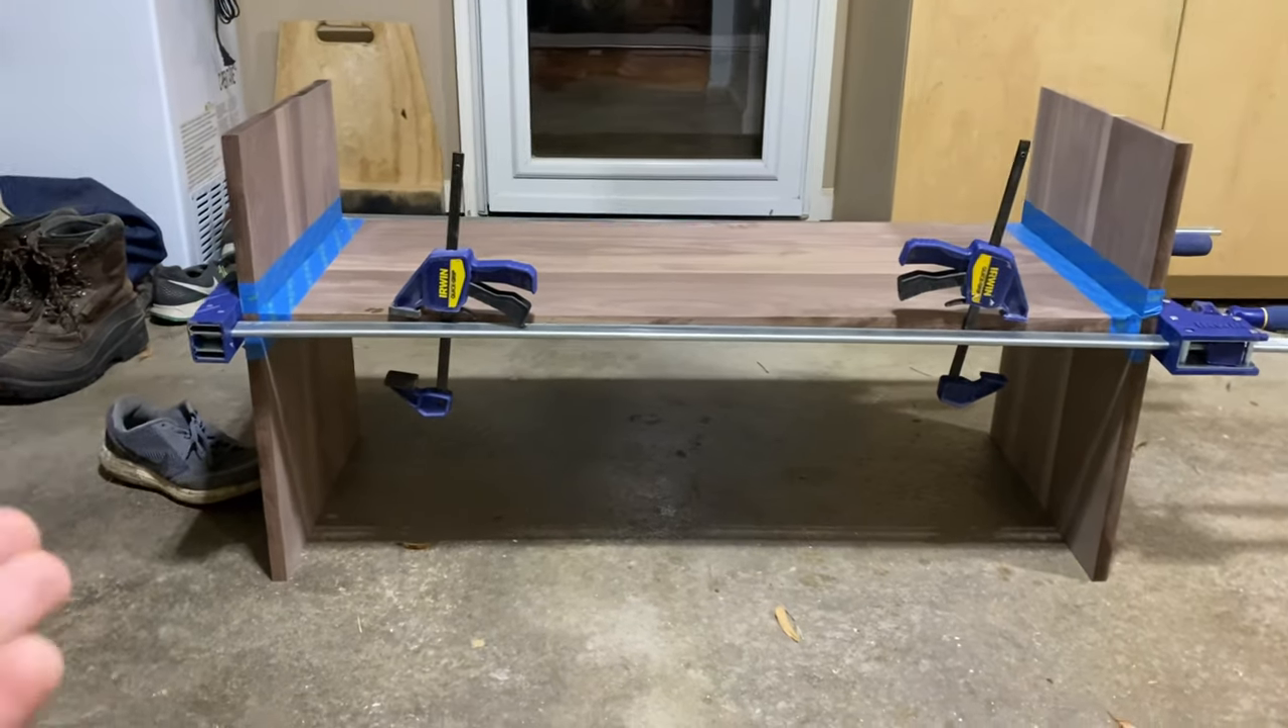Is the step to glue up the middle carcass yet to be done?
No.